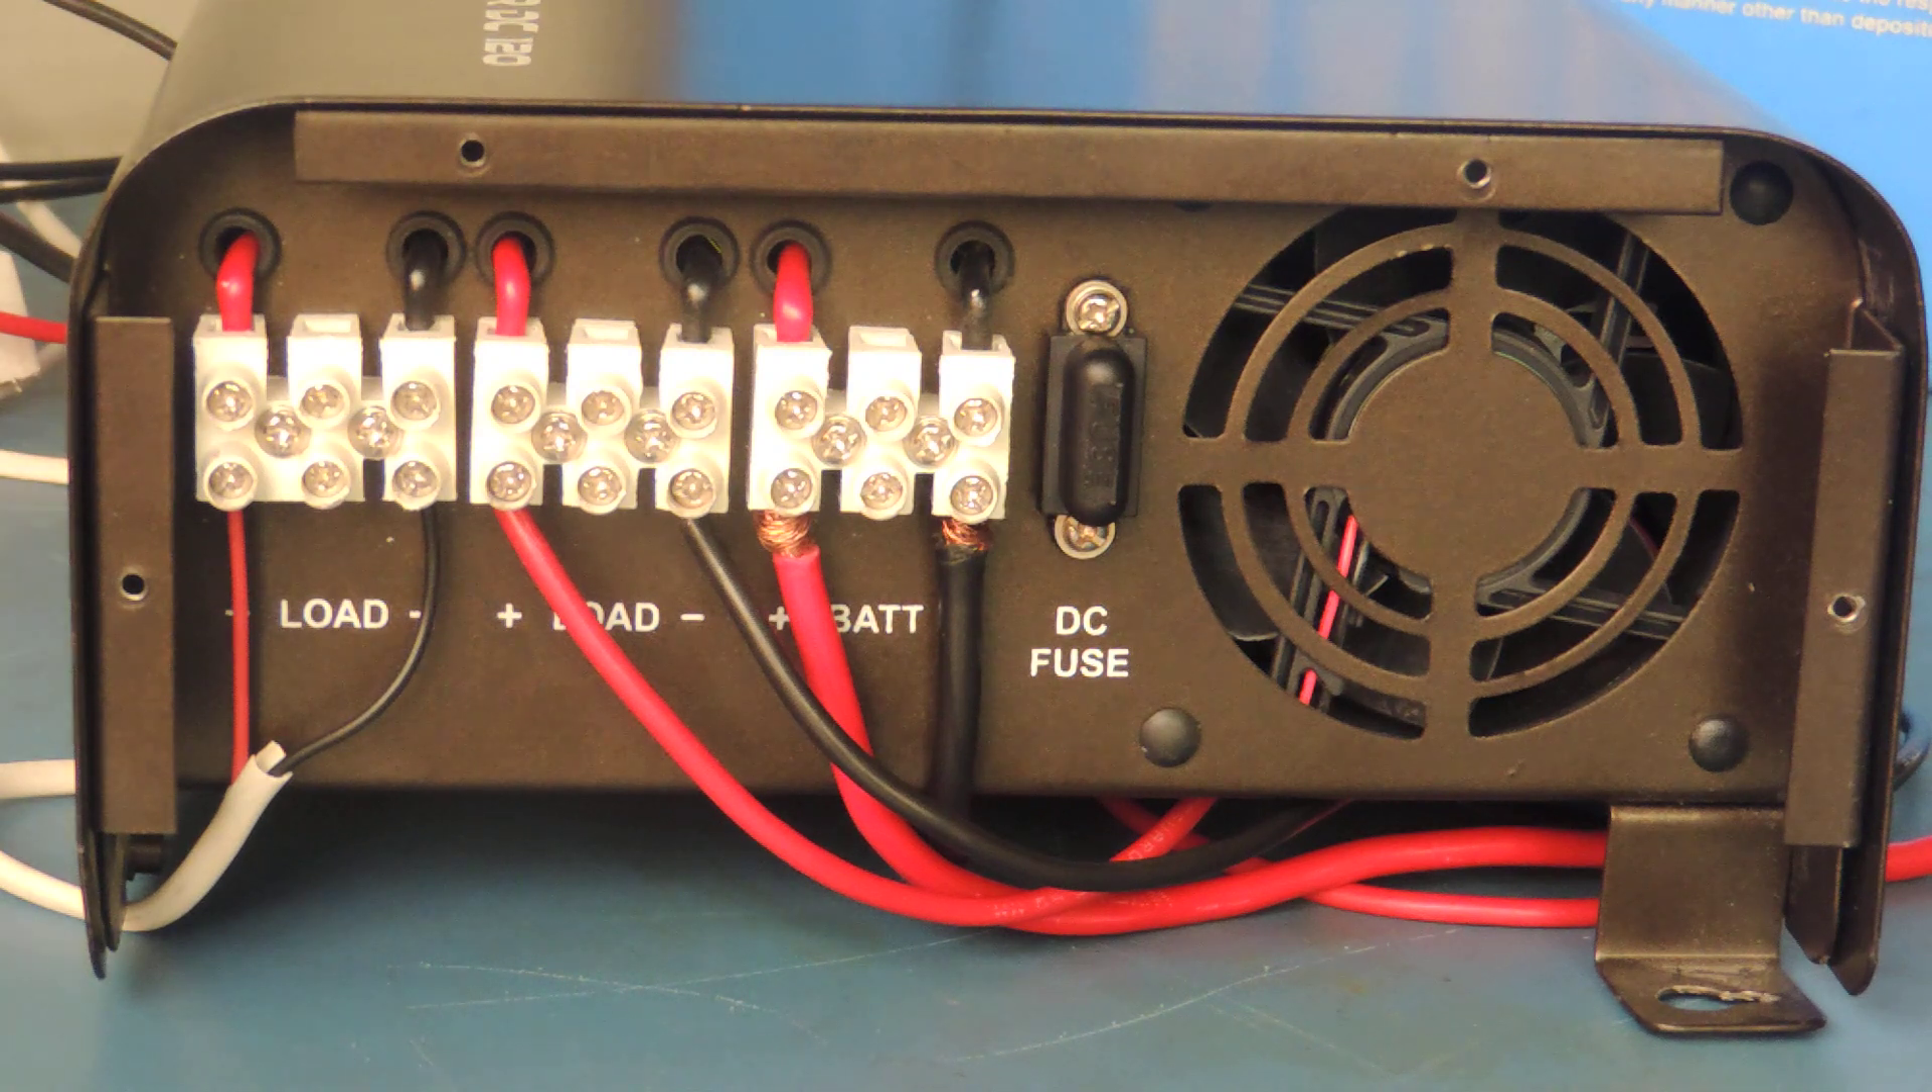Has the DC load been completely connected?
Yes.